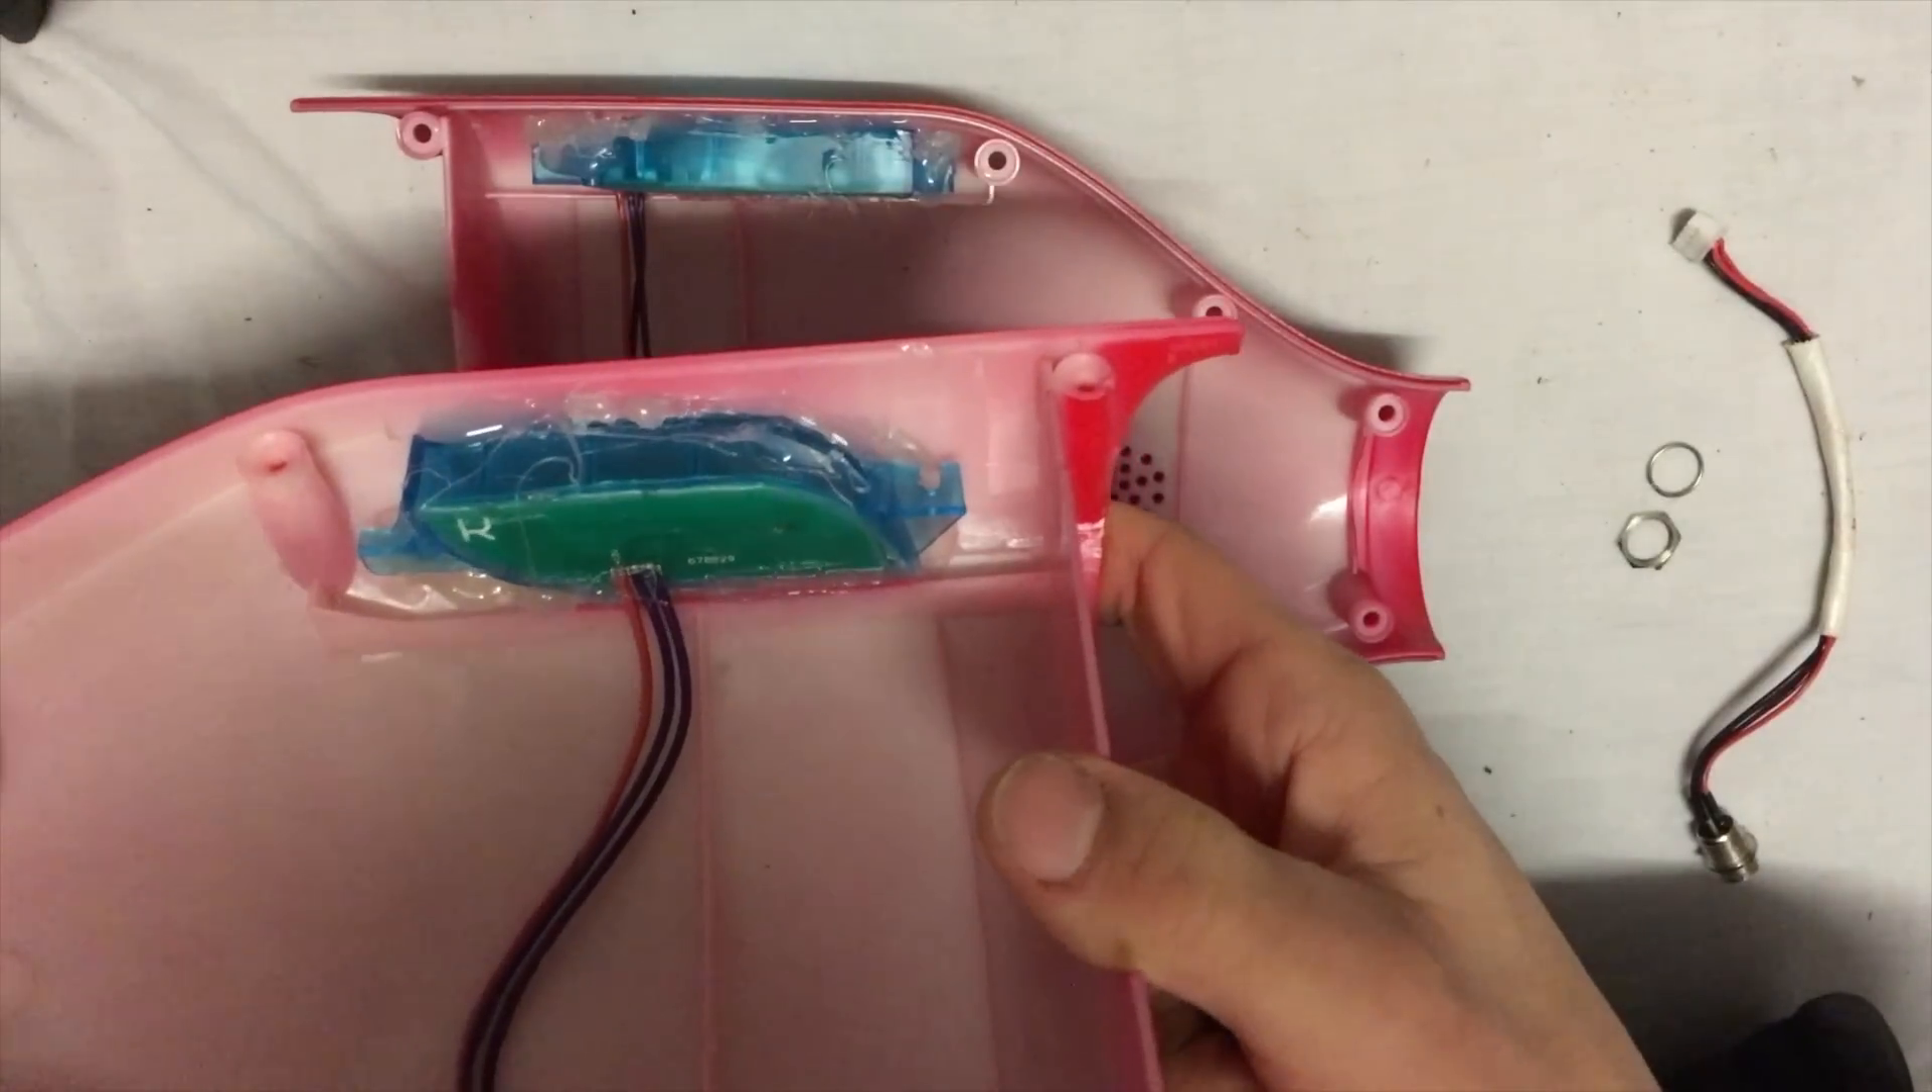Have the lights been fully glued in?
Yes.